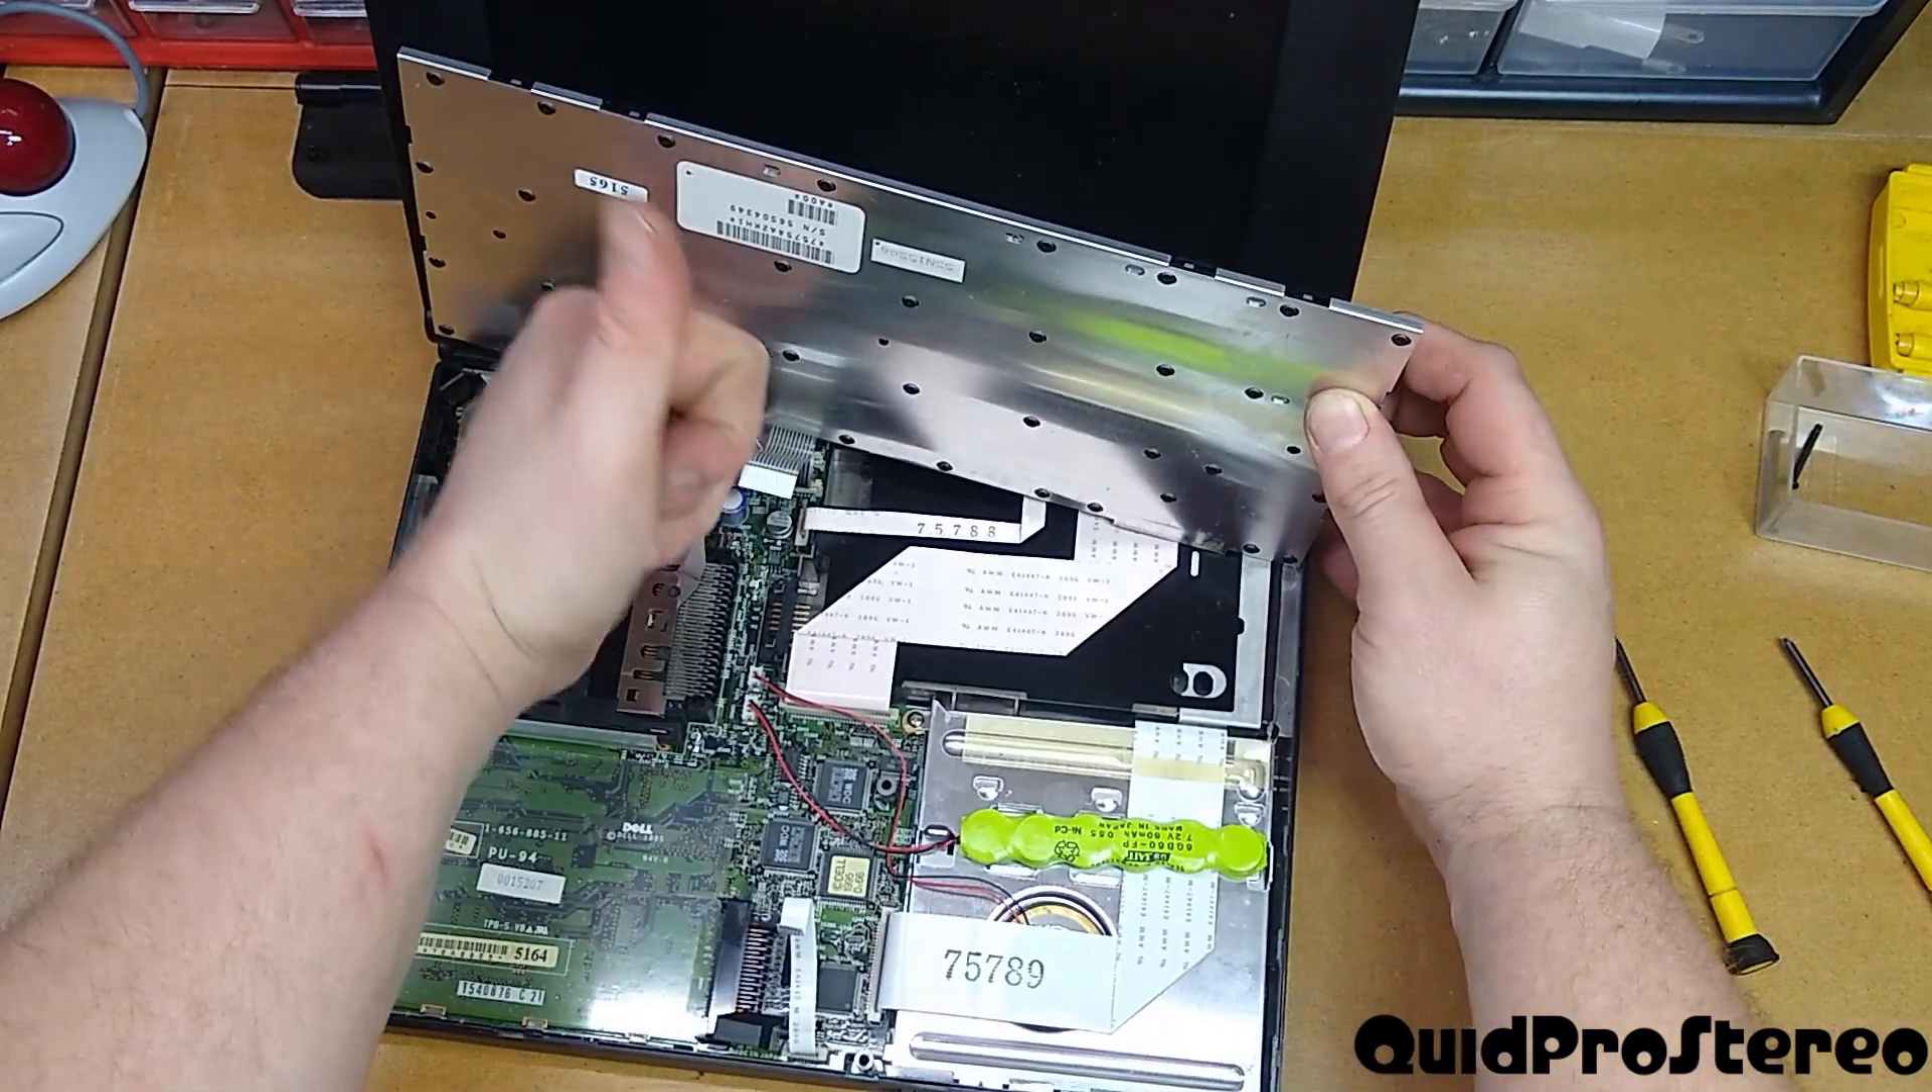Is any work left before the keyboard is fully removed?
Yes.